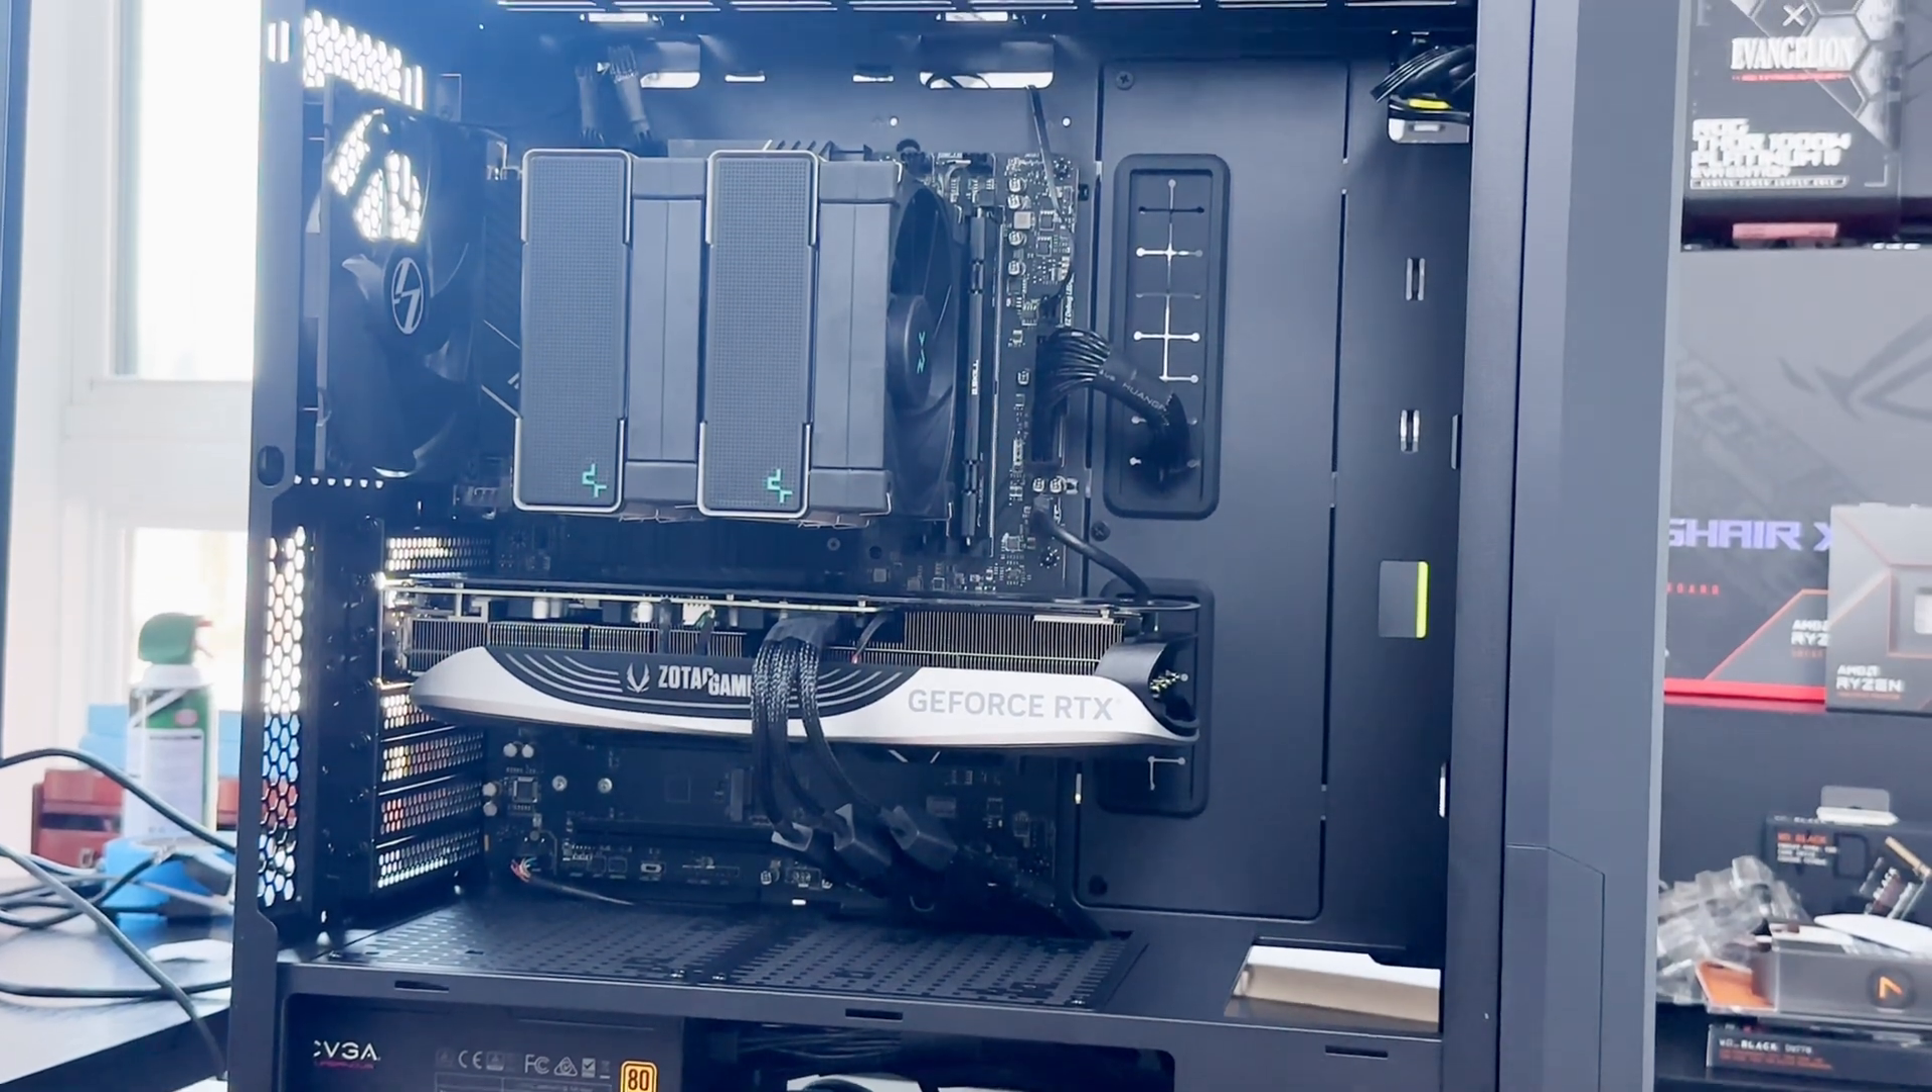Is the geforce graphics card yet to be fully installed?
No.